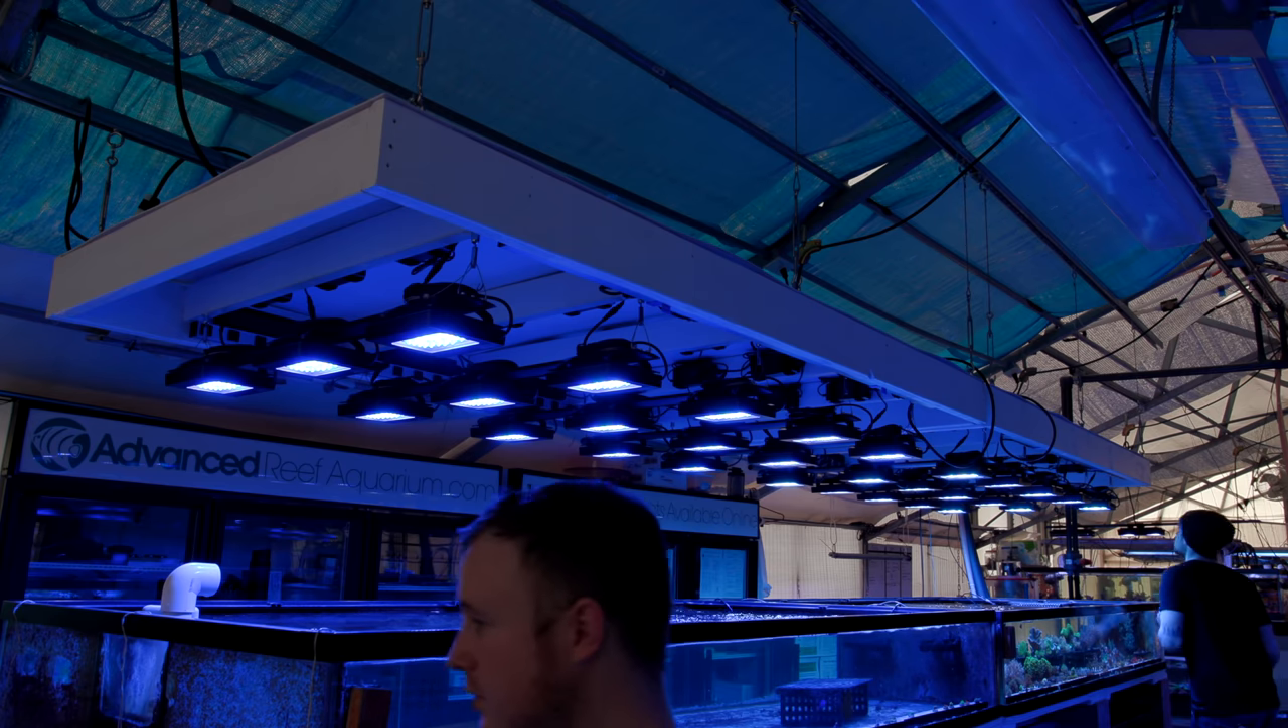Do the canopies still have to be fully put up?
No.